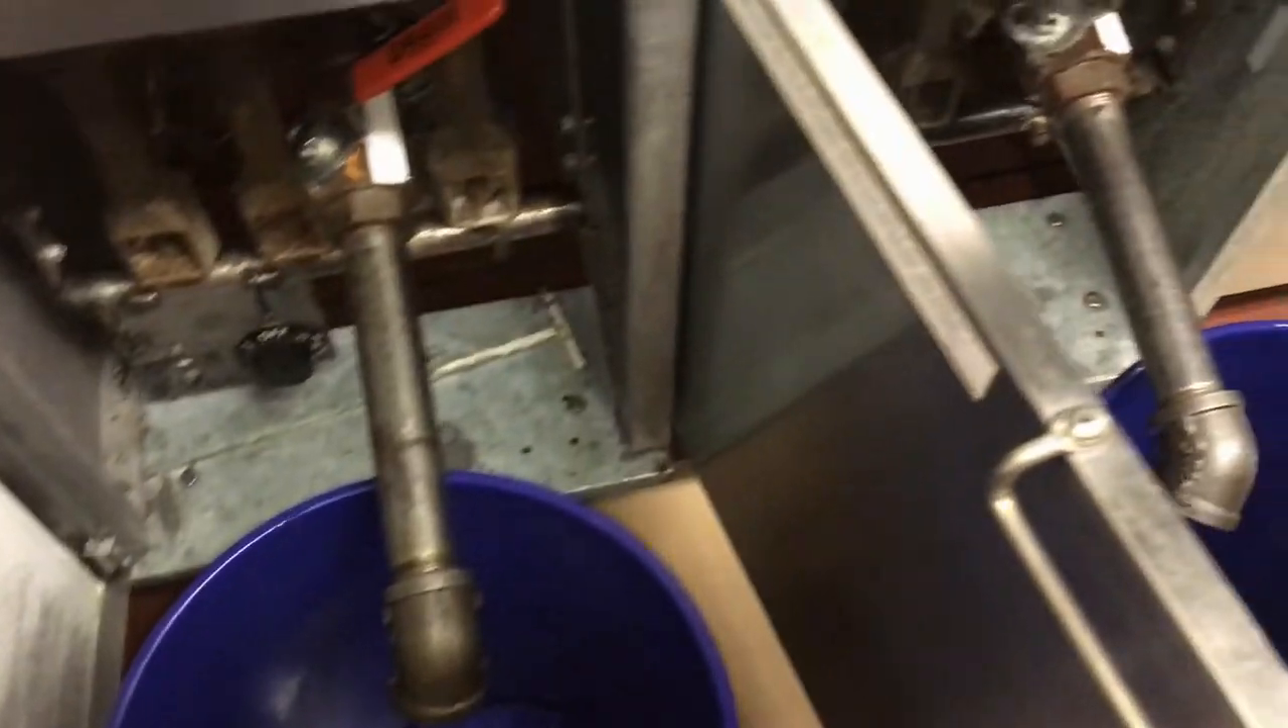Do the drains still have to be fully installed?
No.